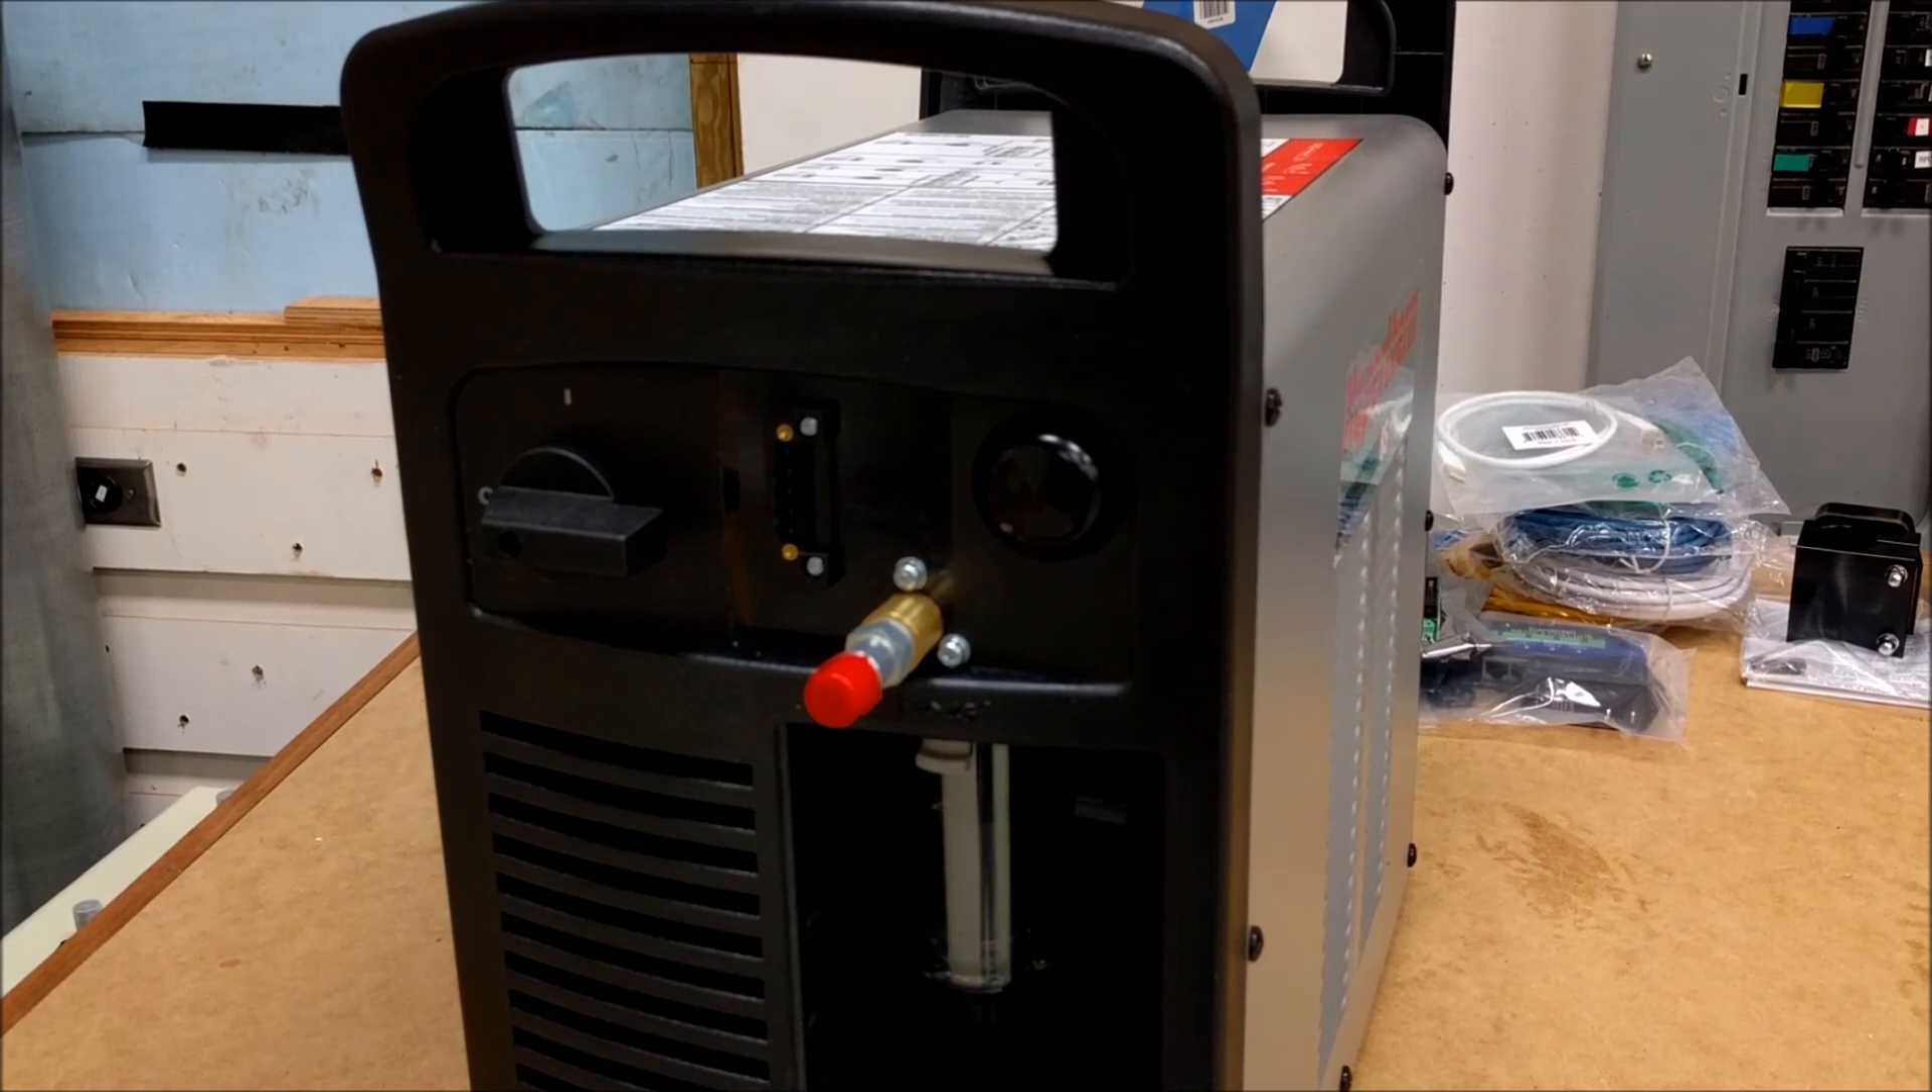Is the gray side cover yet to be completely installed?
No.